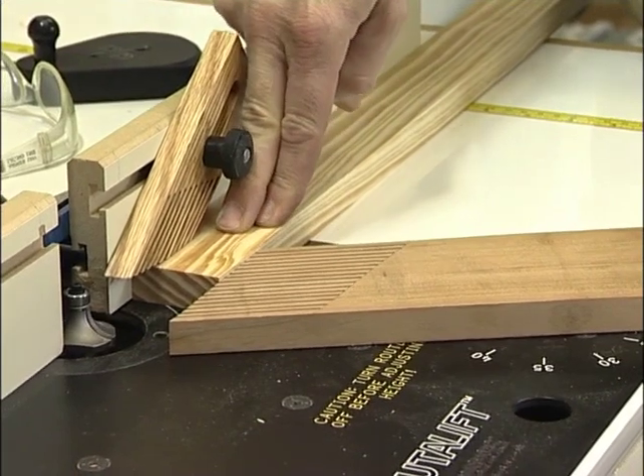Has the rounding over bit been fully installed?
Yes.